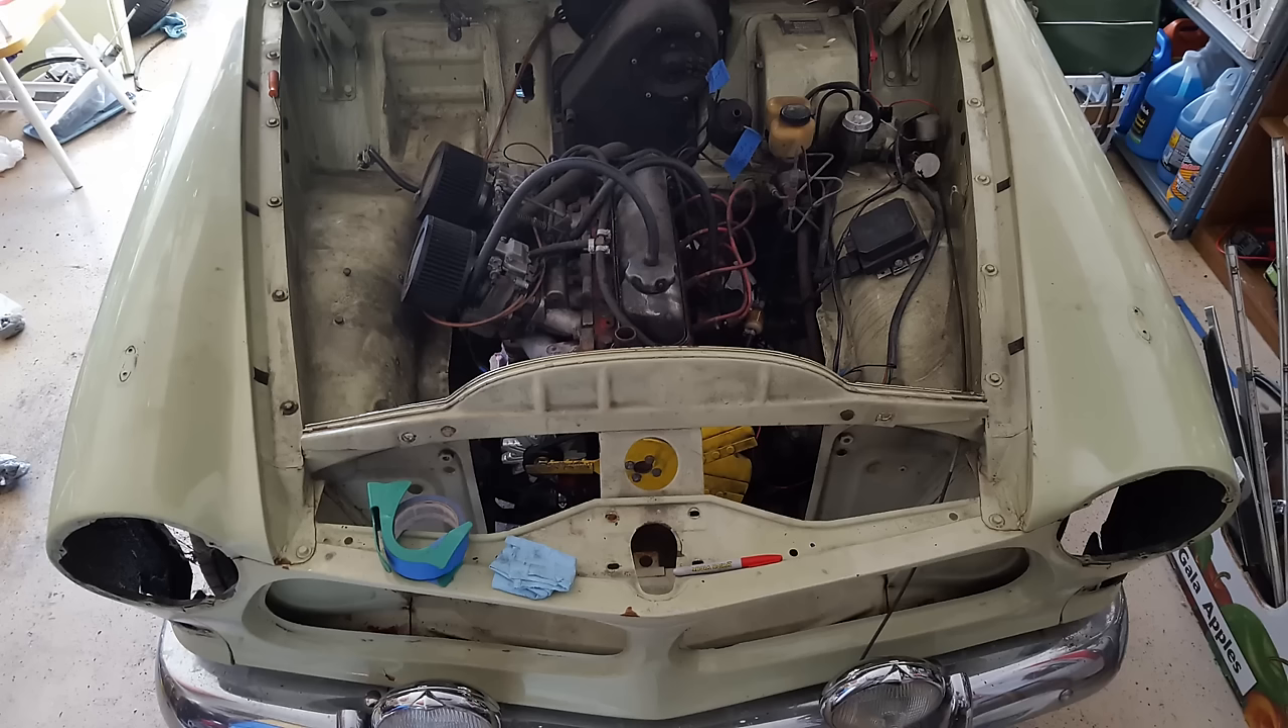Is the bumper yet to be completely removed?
Yes.